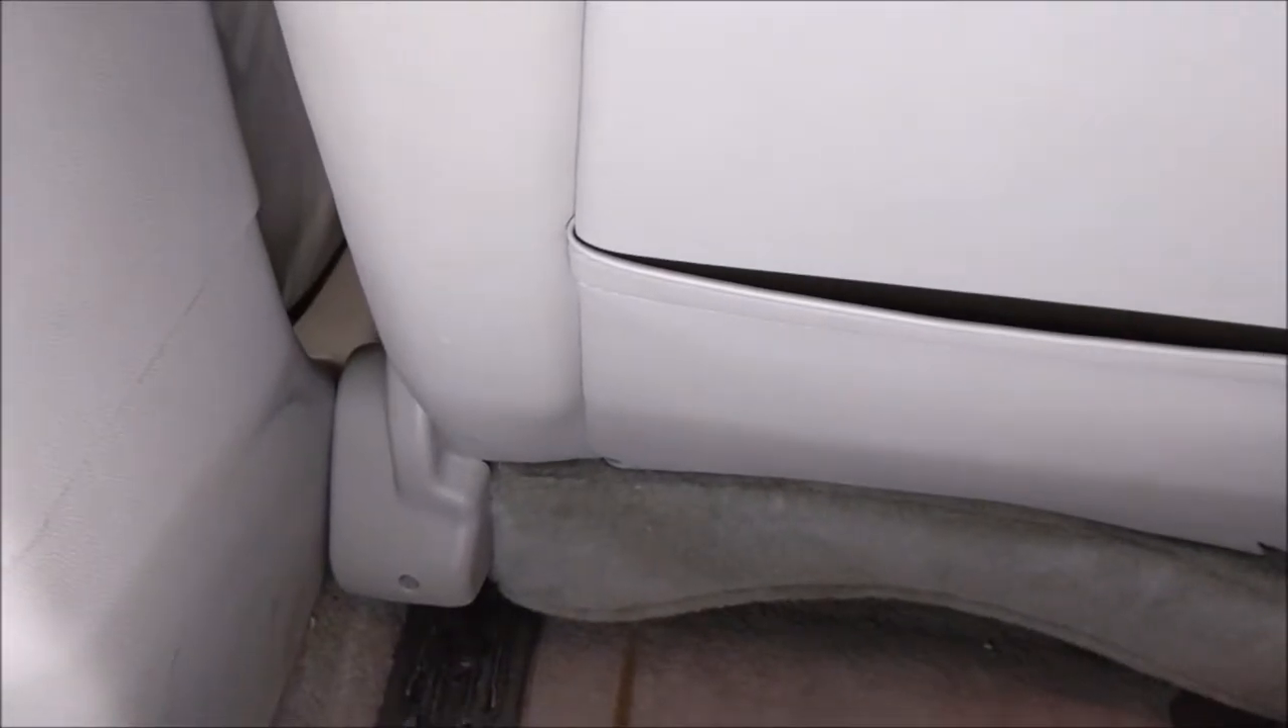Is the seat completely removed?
No.